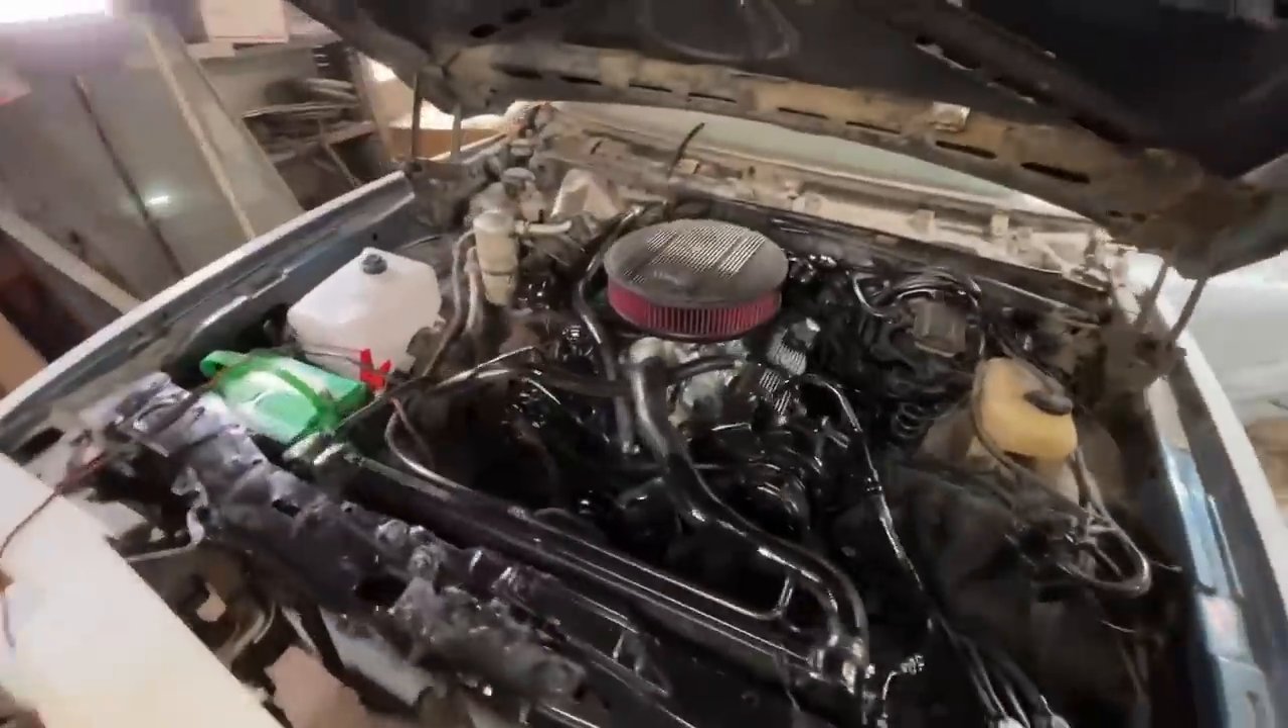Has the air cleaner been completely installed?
Yes.